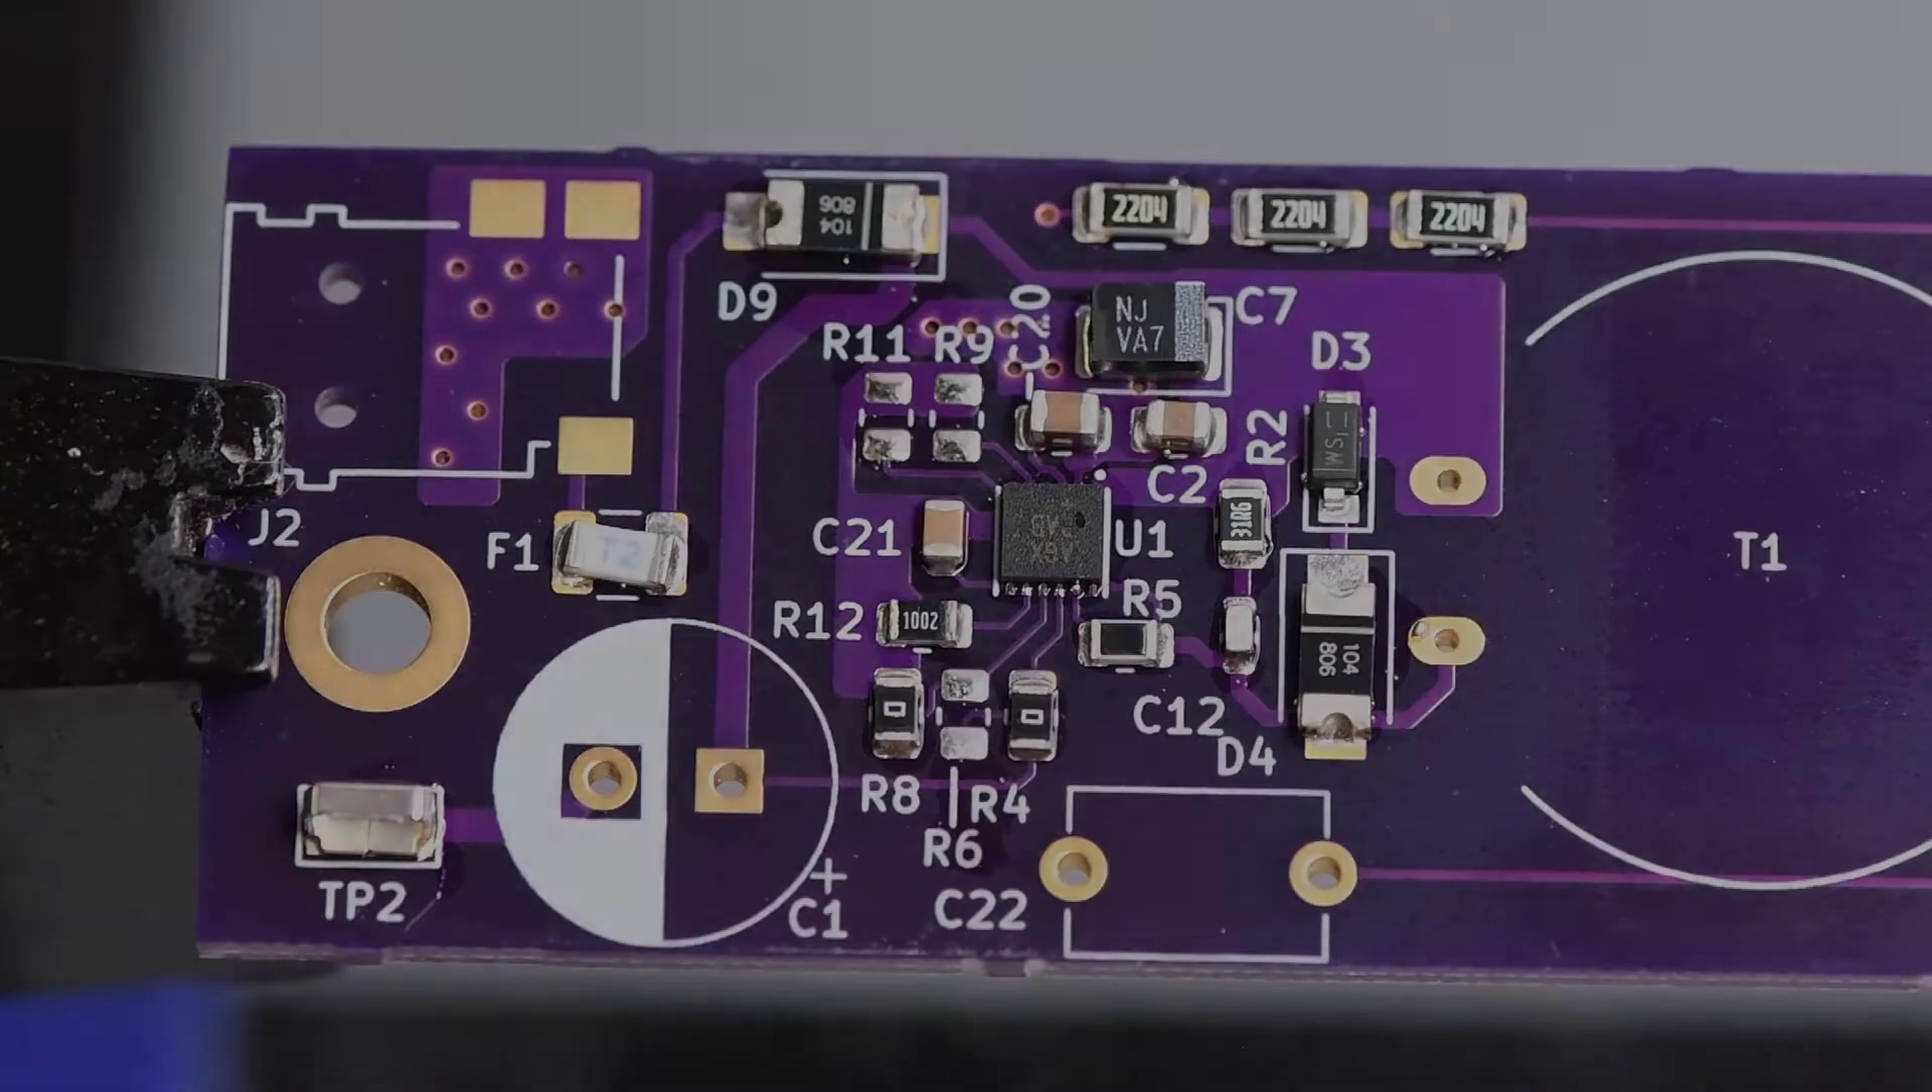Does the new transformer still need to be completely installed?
Yes.